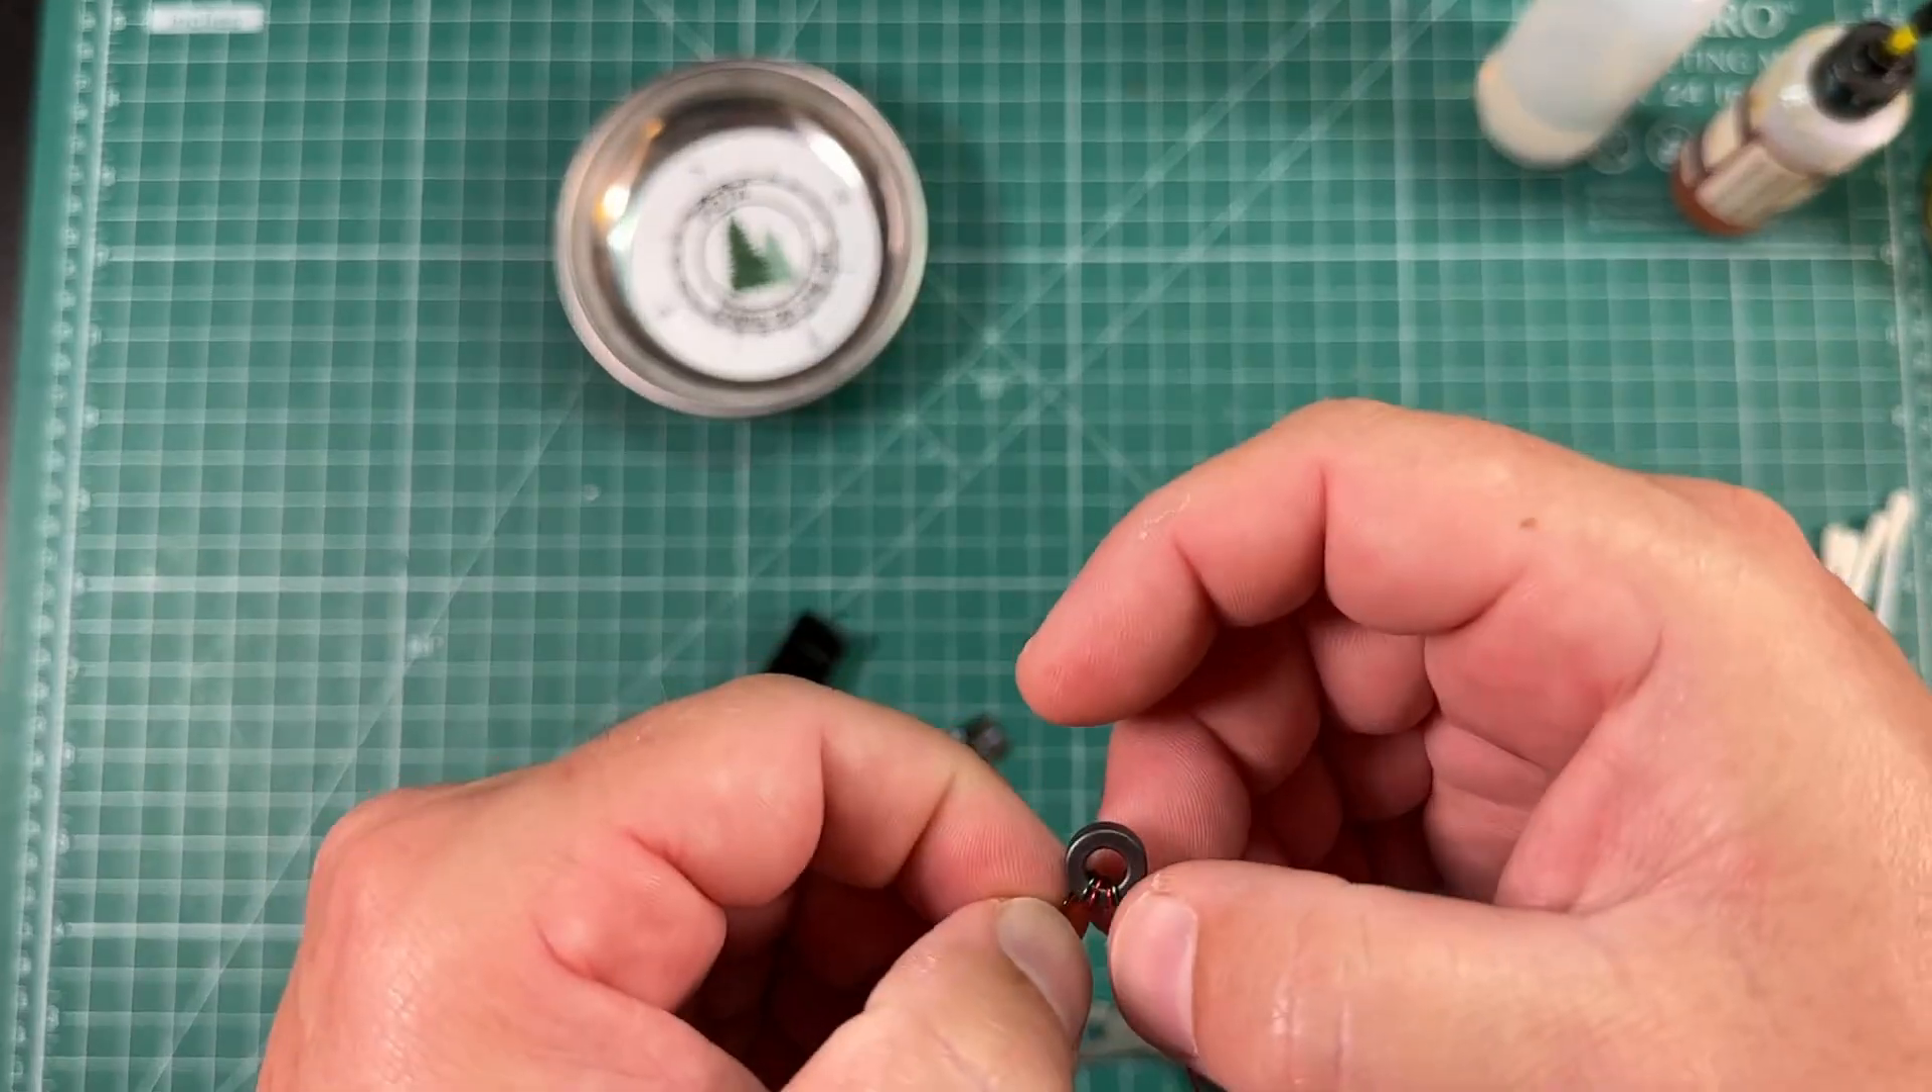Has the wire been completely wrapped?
No.